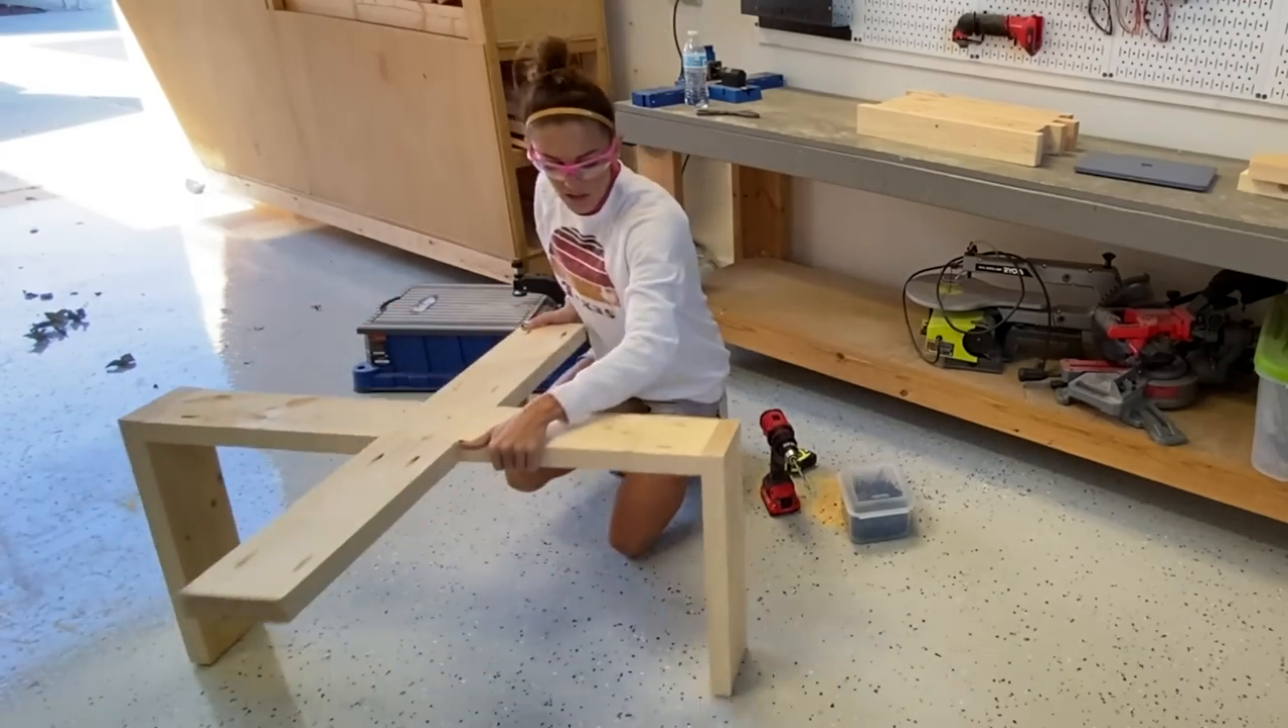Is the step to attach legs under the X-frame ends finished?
No.